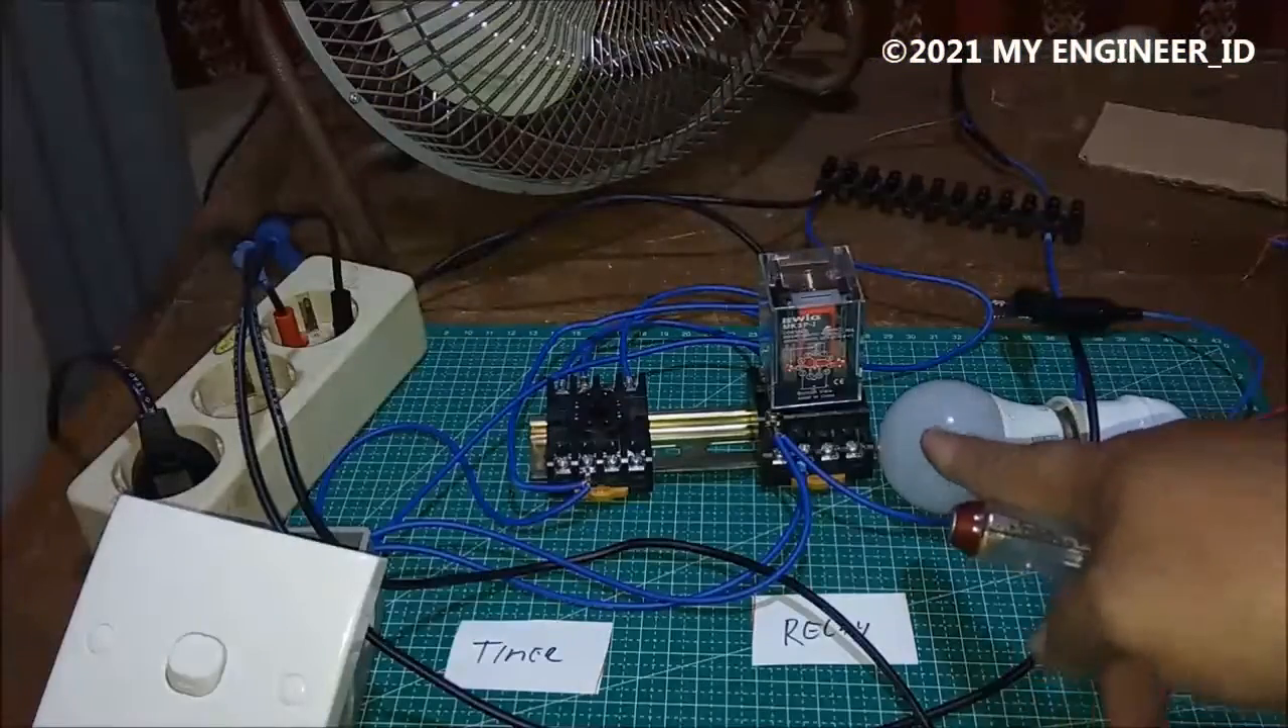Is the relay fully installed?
Yes.